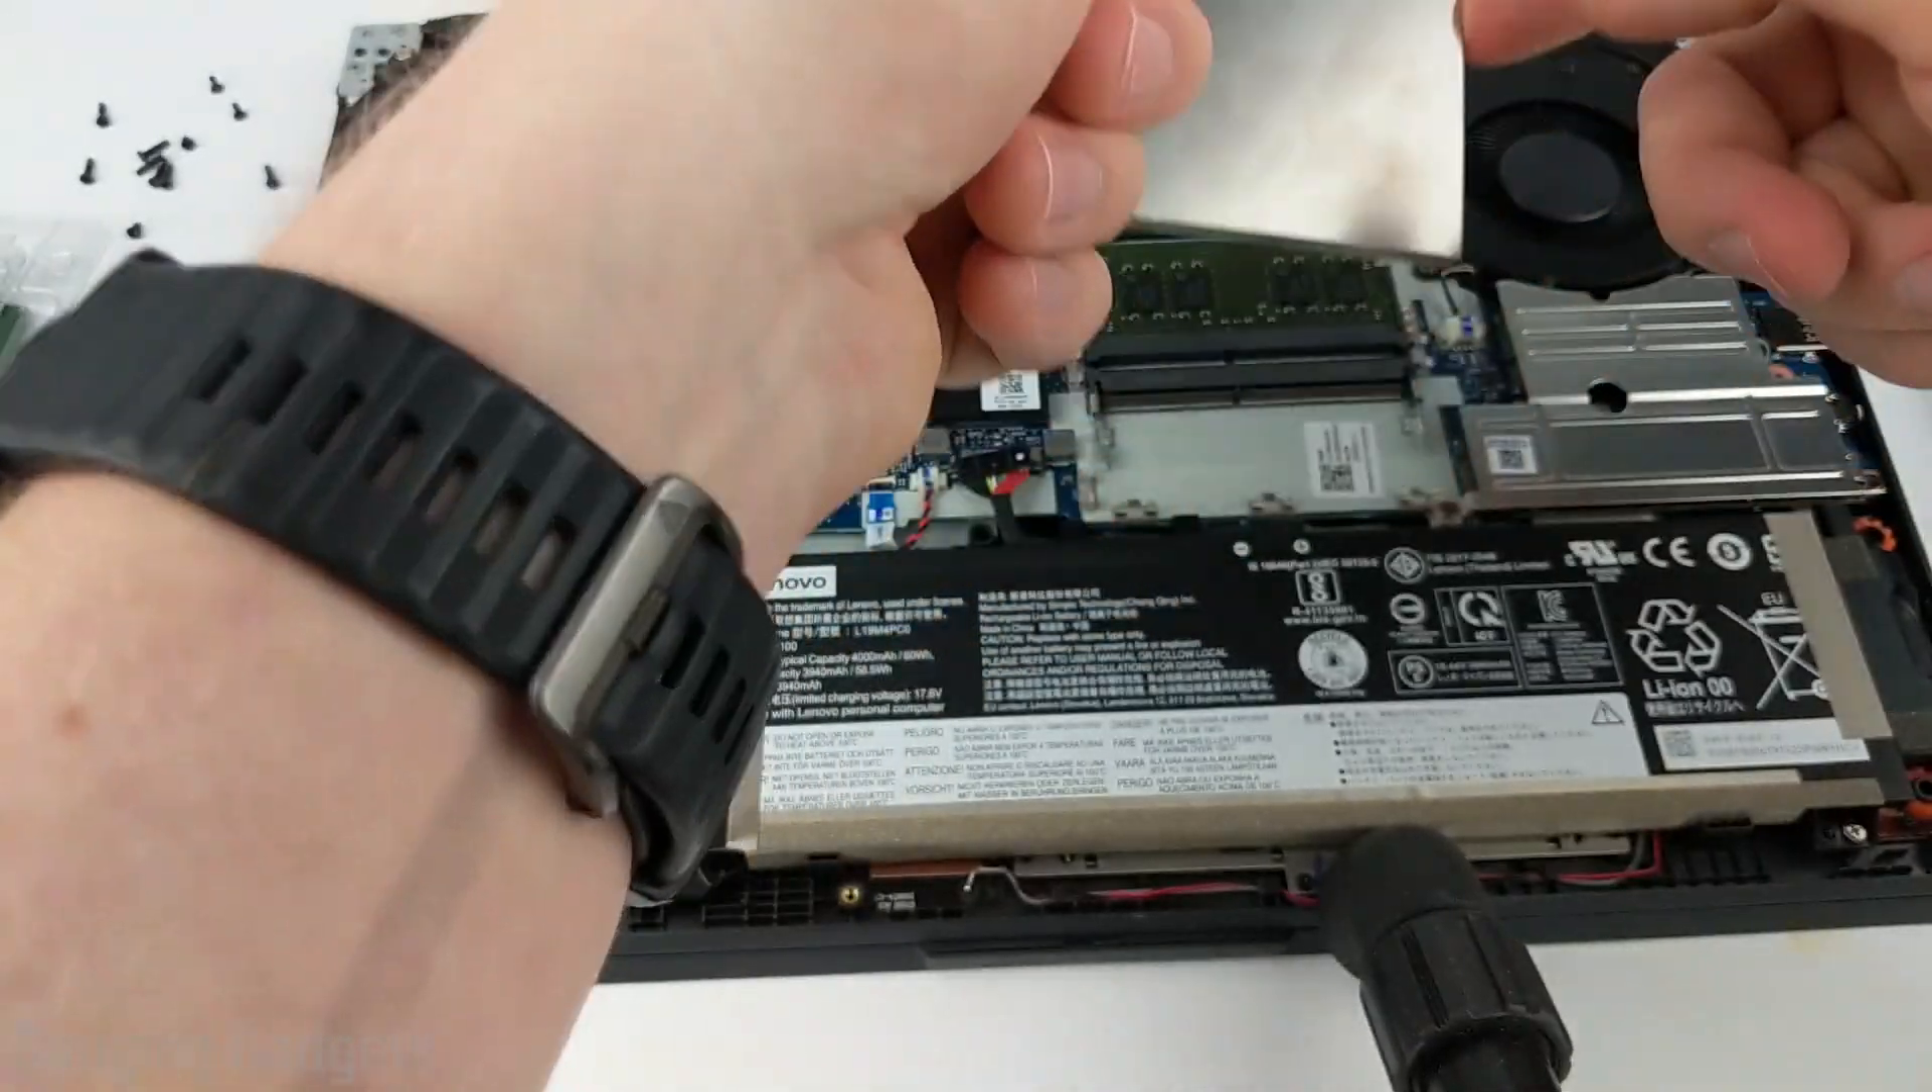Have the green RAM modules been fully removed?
No.